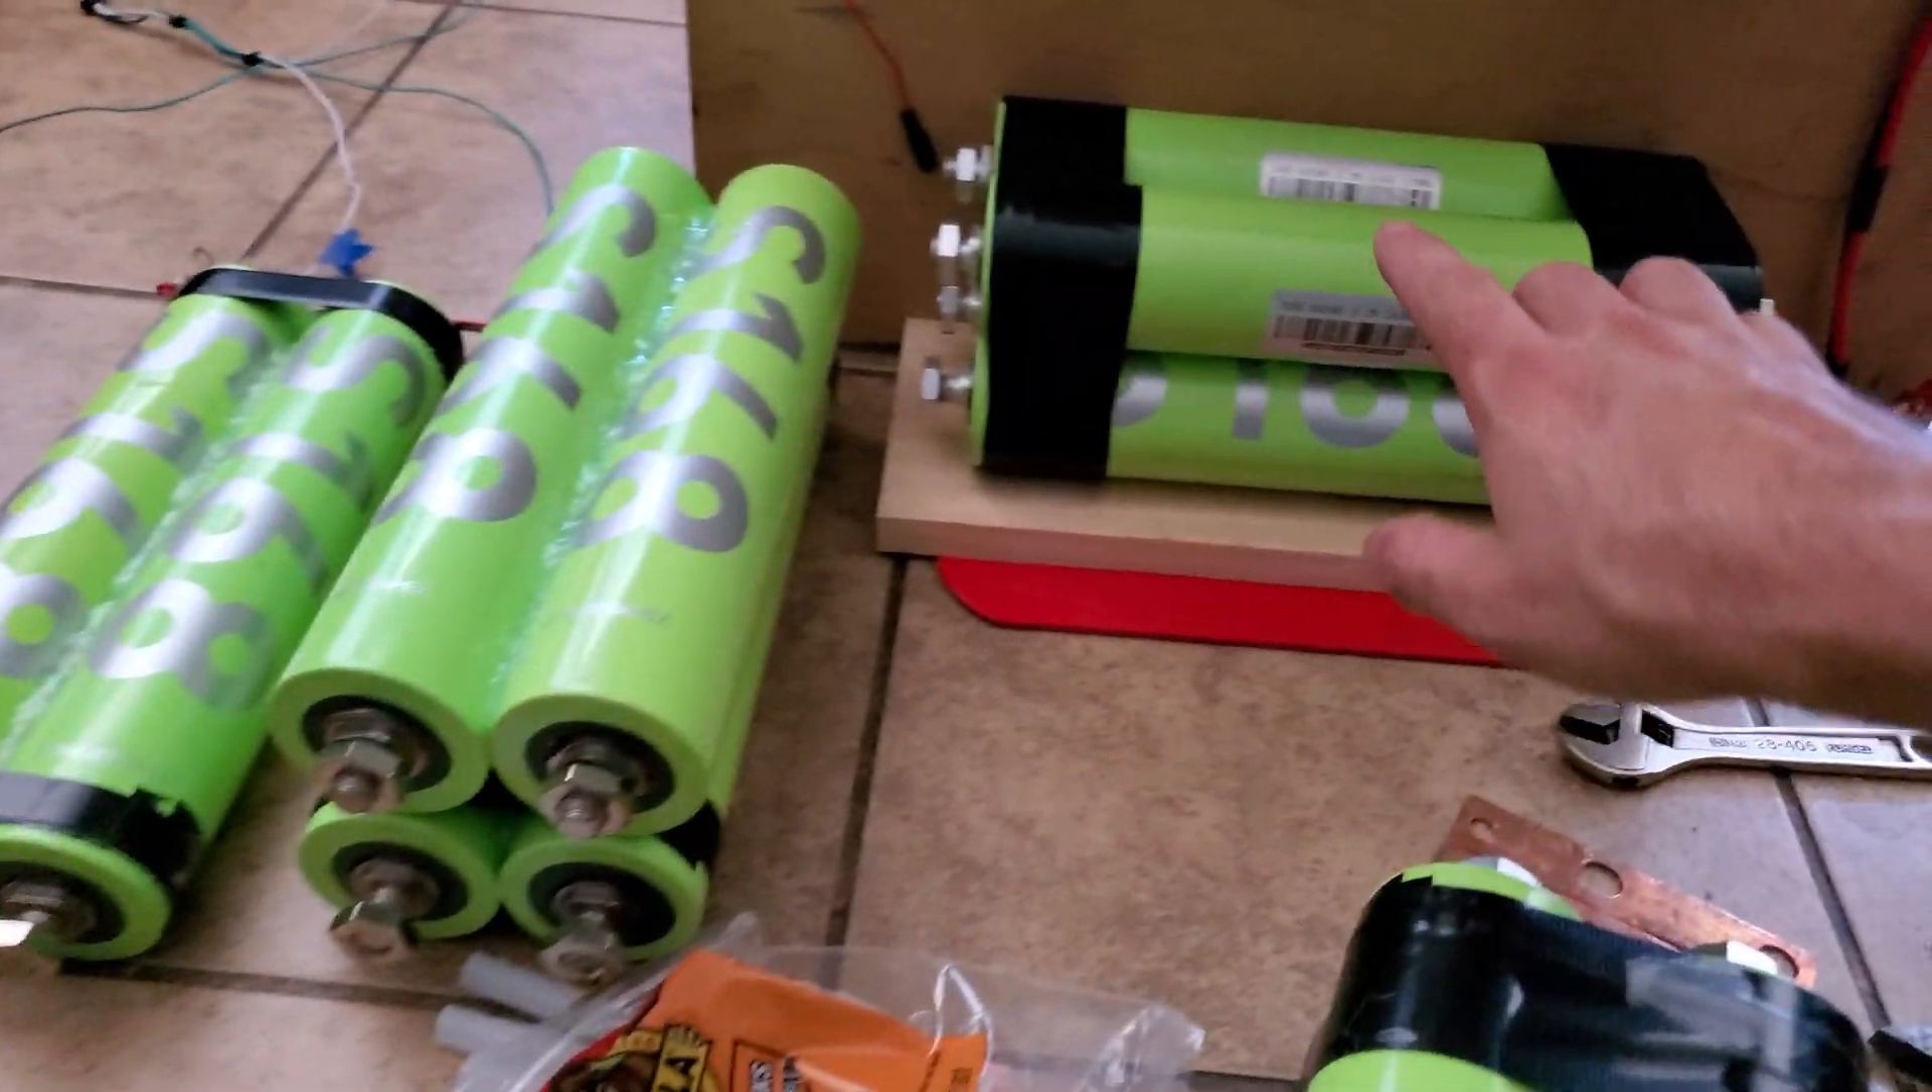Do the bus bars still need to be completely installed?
Yes.